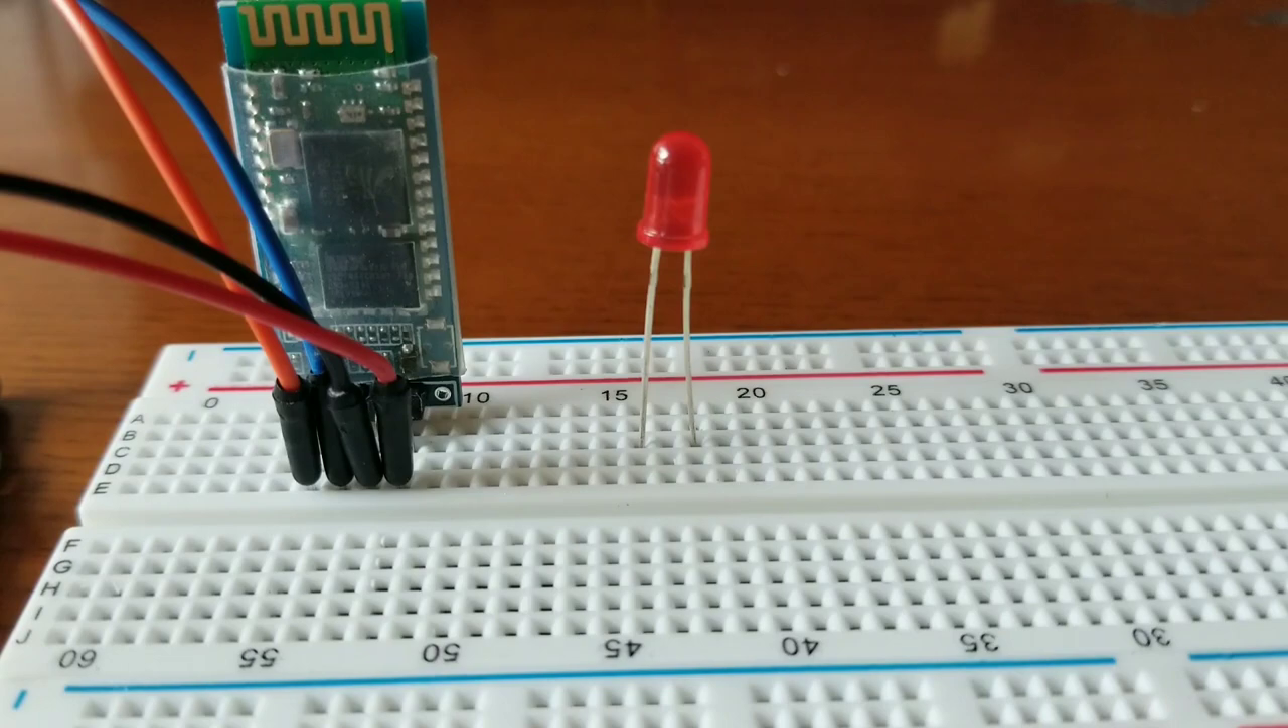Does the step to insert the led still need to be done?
No.